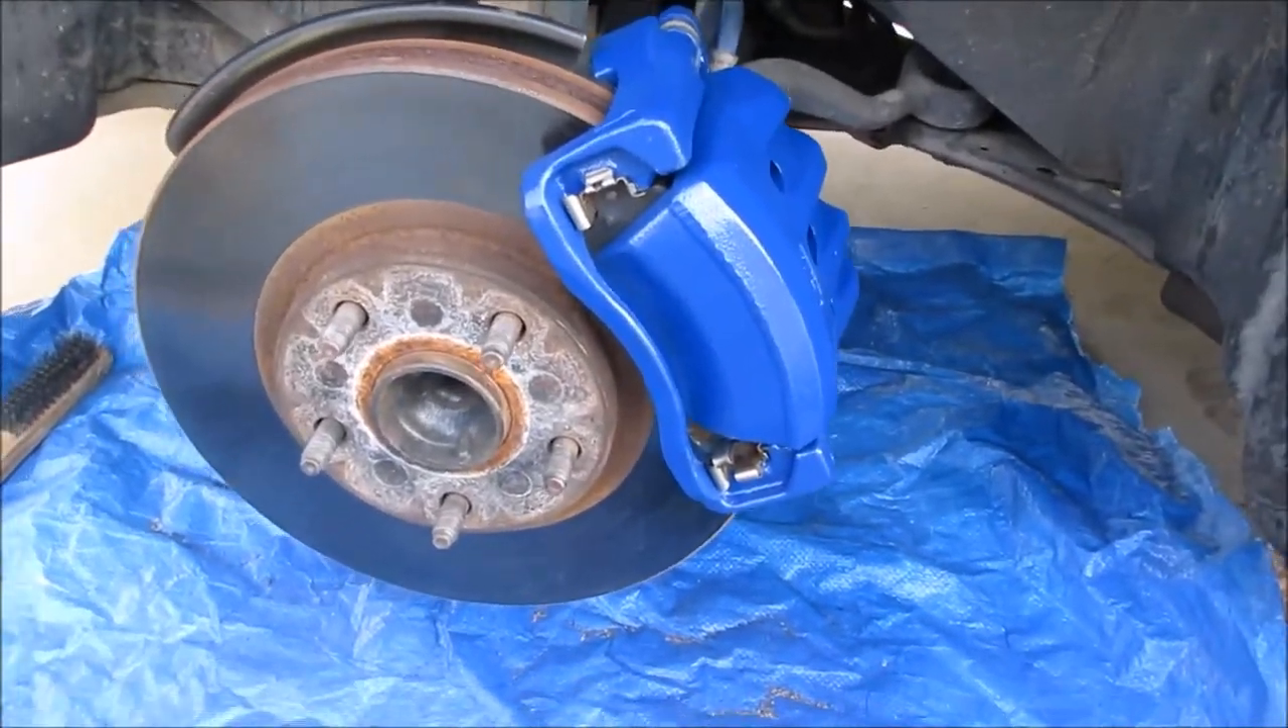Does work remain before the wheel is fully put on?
Yes.